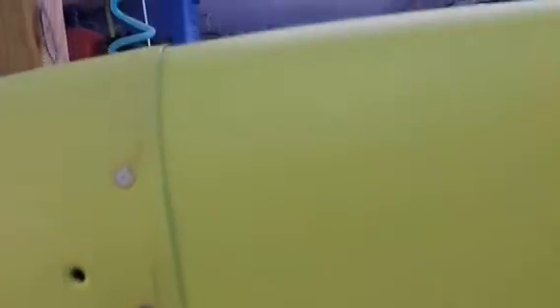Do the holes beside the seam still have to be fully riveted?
Yes.